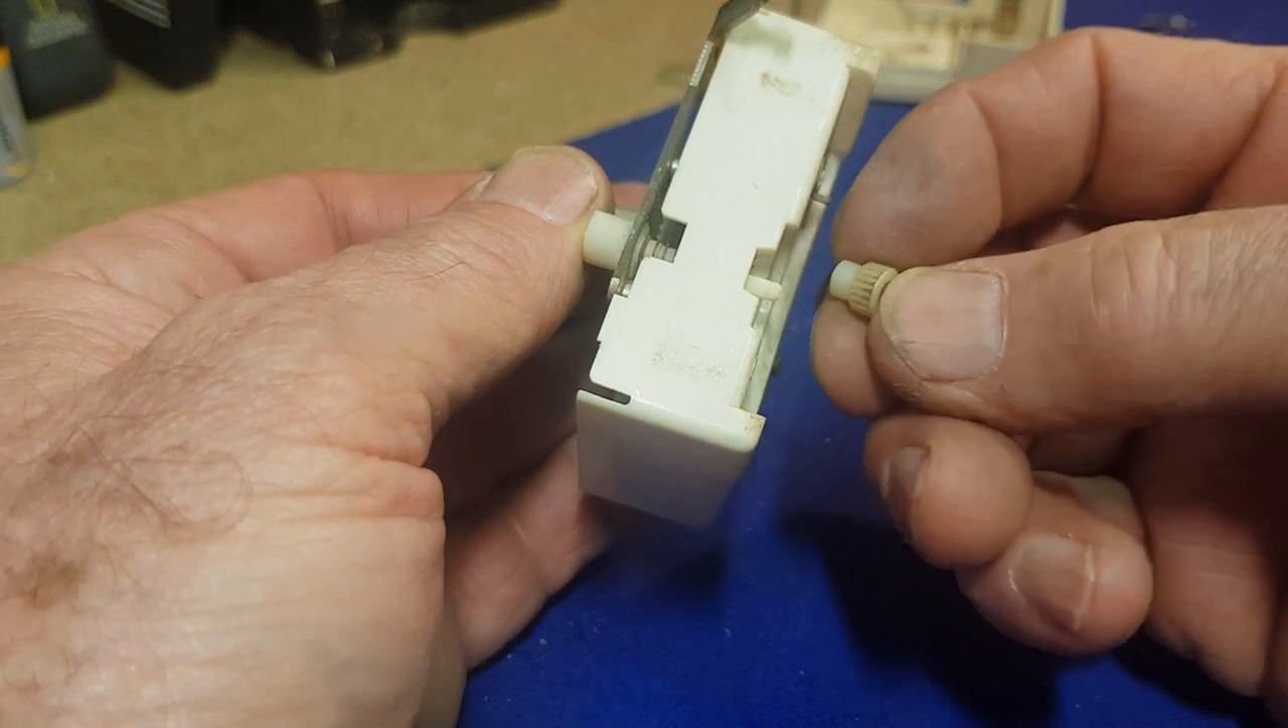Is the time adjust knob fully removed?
Yes.